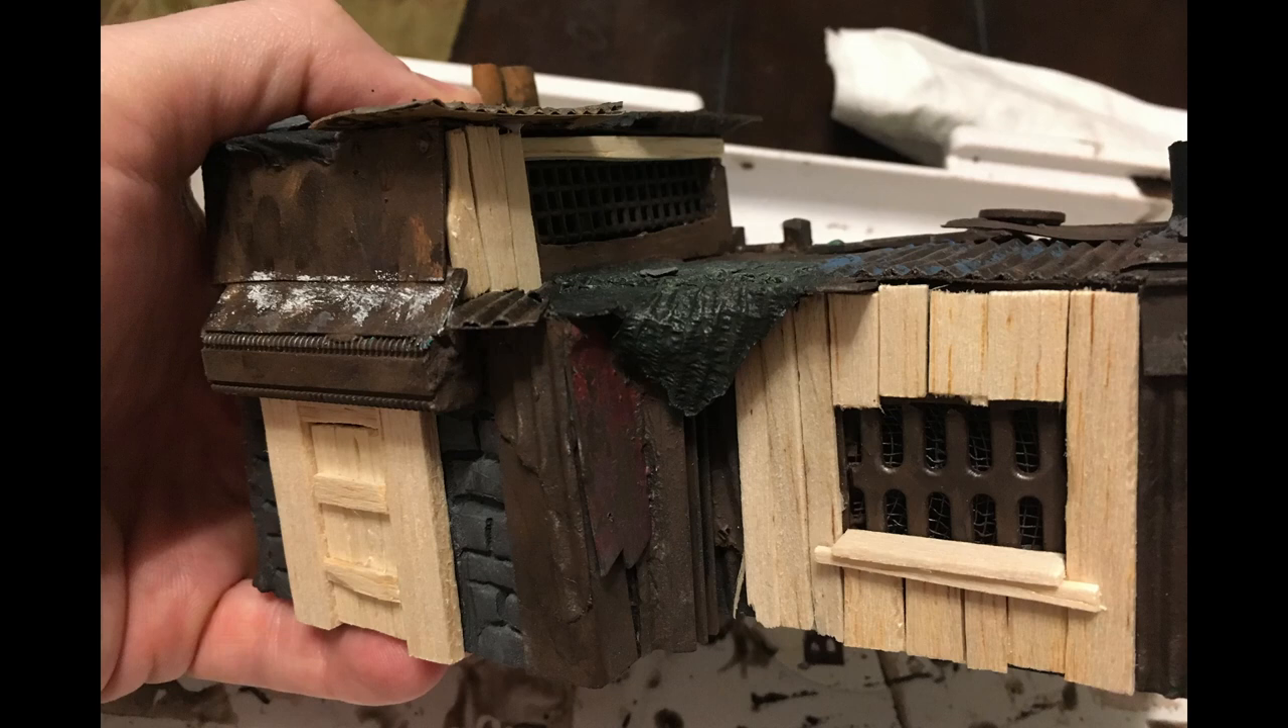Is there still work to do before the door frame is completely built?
No.